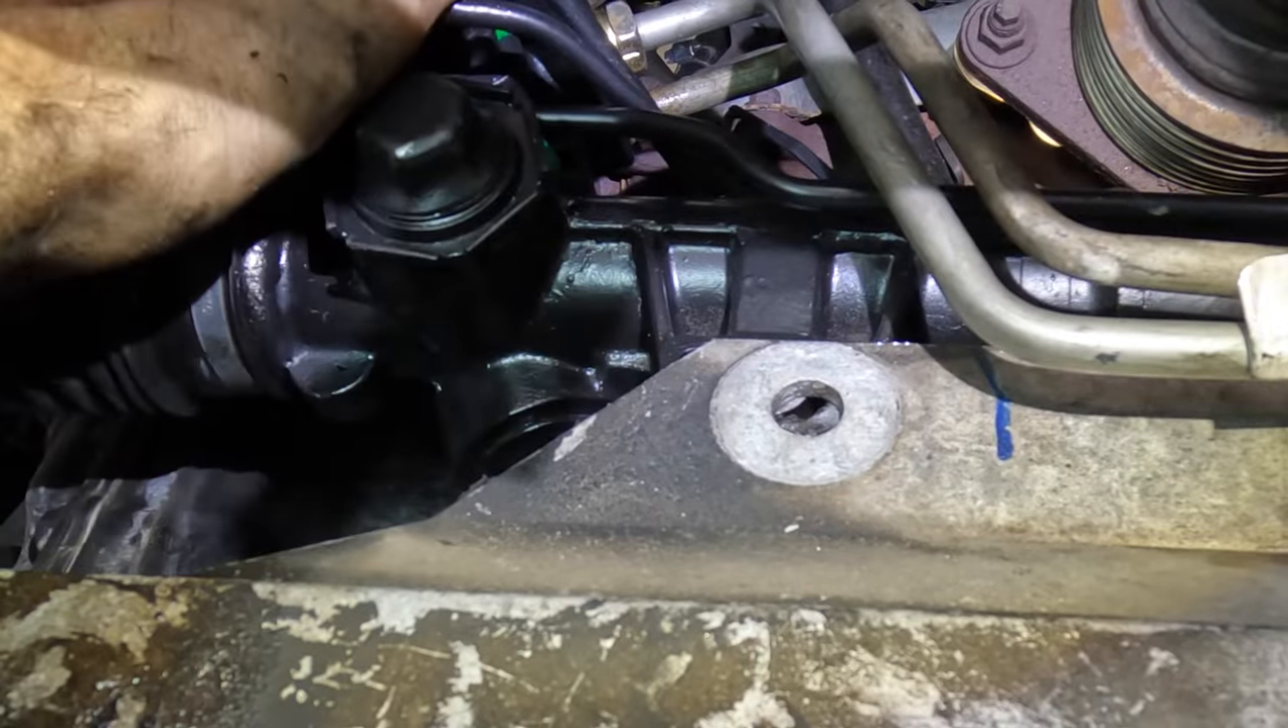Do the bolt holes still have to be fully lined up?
Yes.